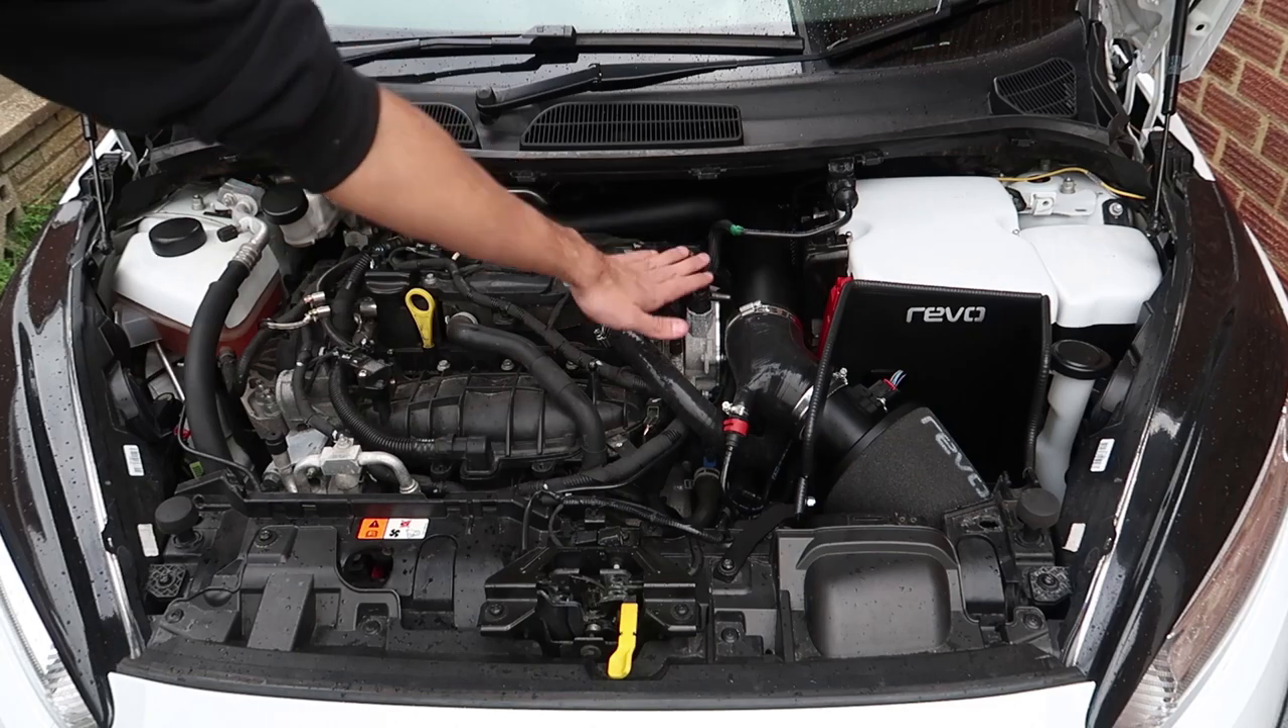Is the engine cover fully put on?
No.